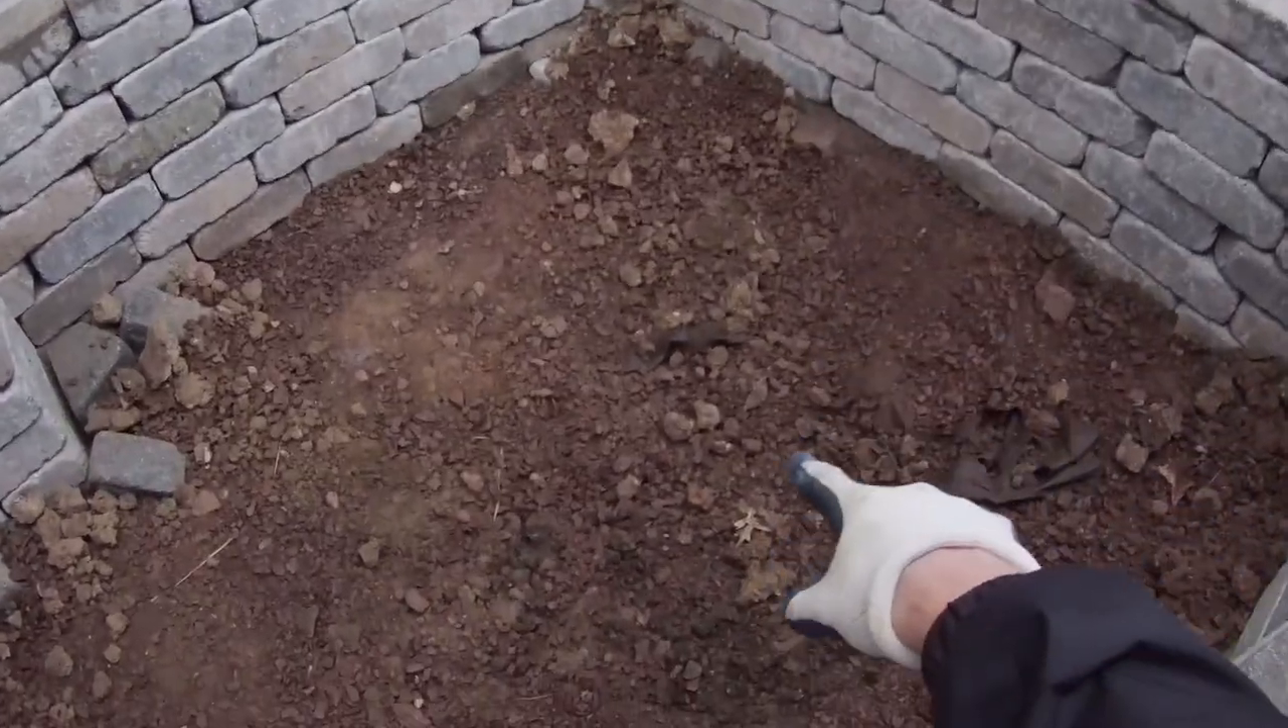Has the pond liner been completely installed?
No.